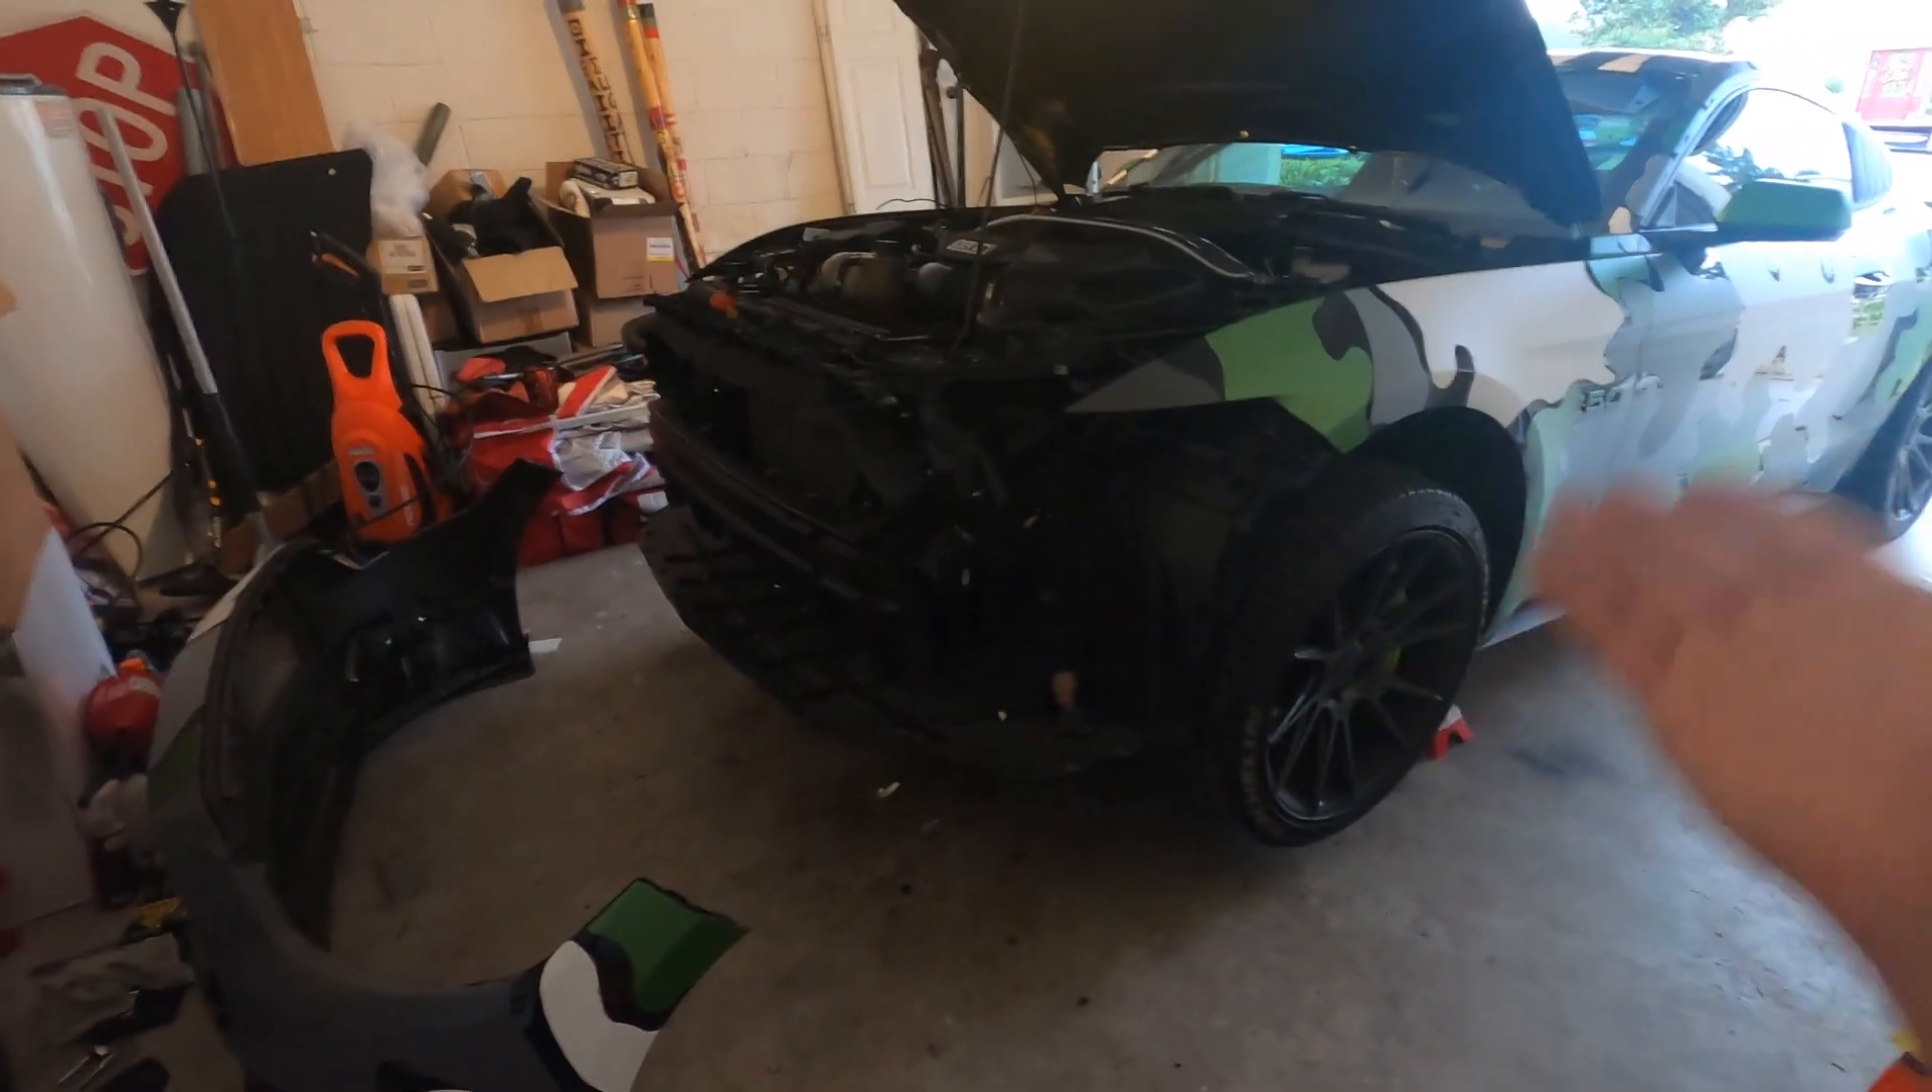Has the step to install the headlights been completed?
No.